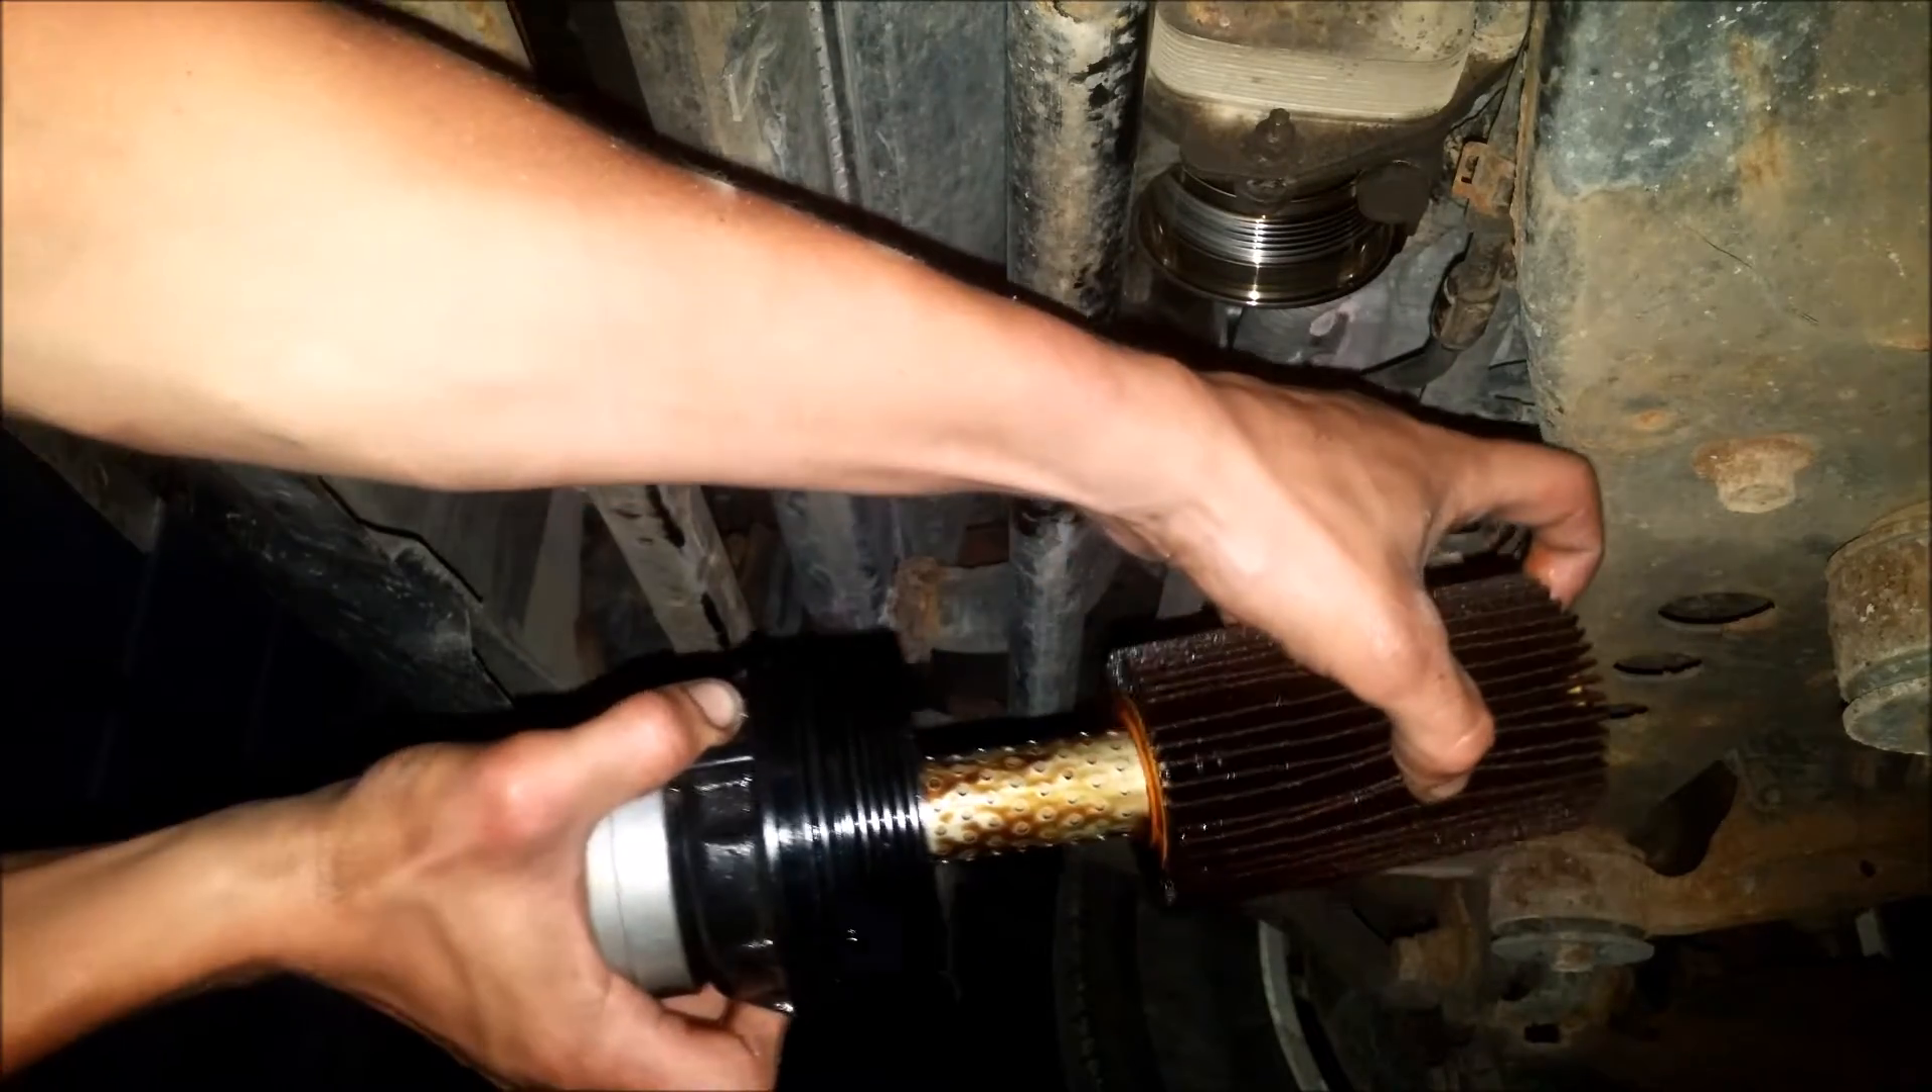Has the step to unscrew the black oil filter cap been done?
Yes.